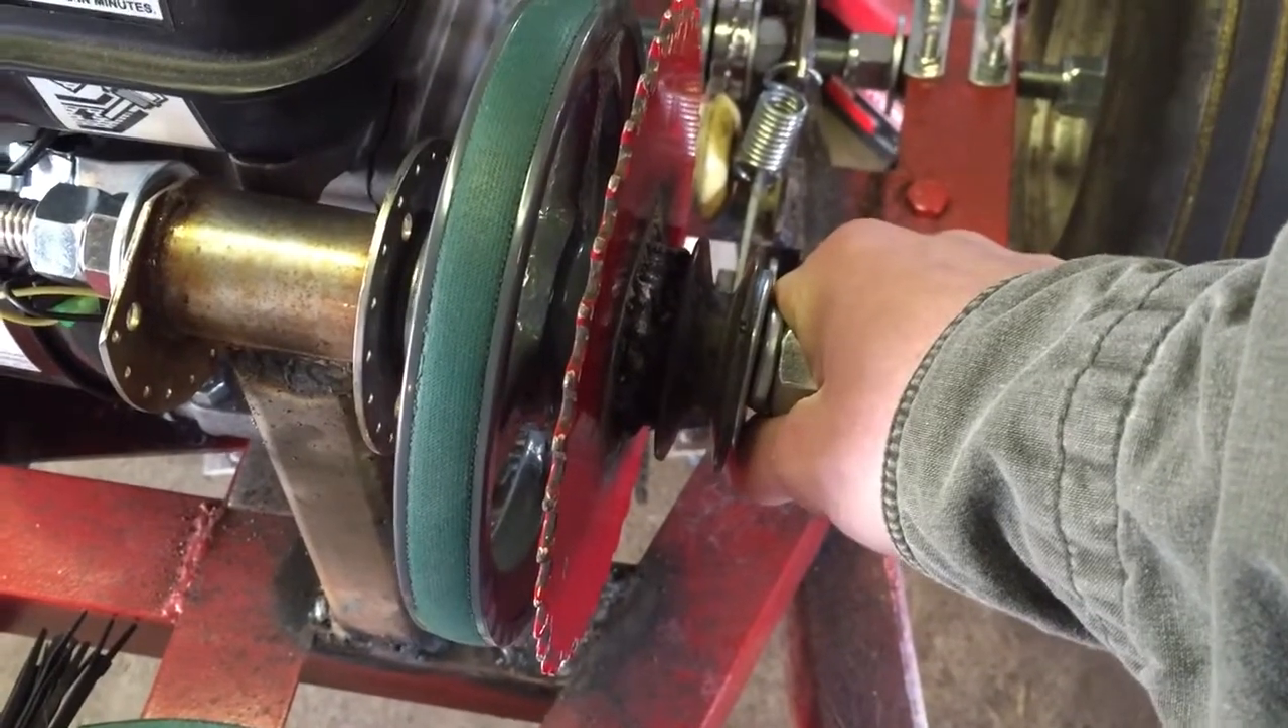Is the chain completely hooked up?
No.